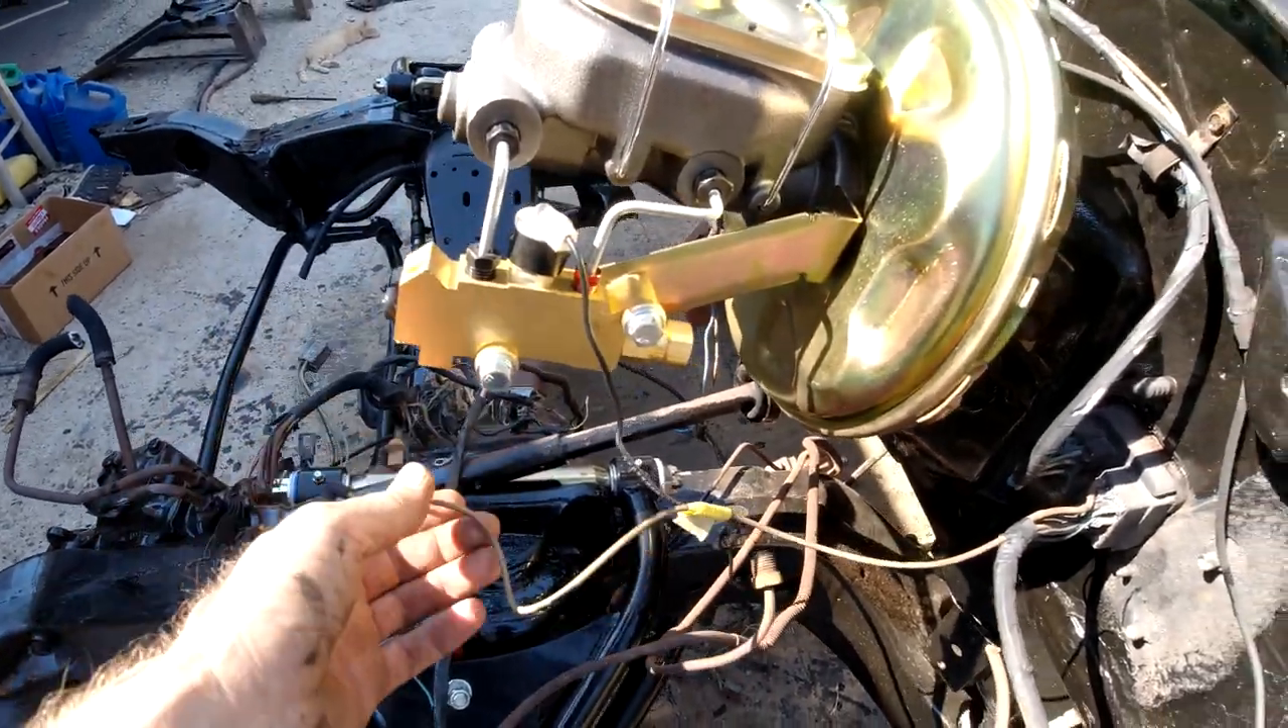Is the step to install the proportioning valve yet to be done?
No.